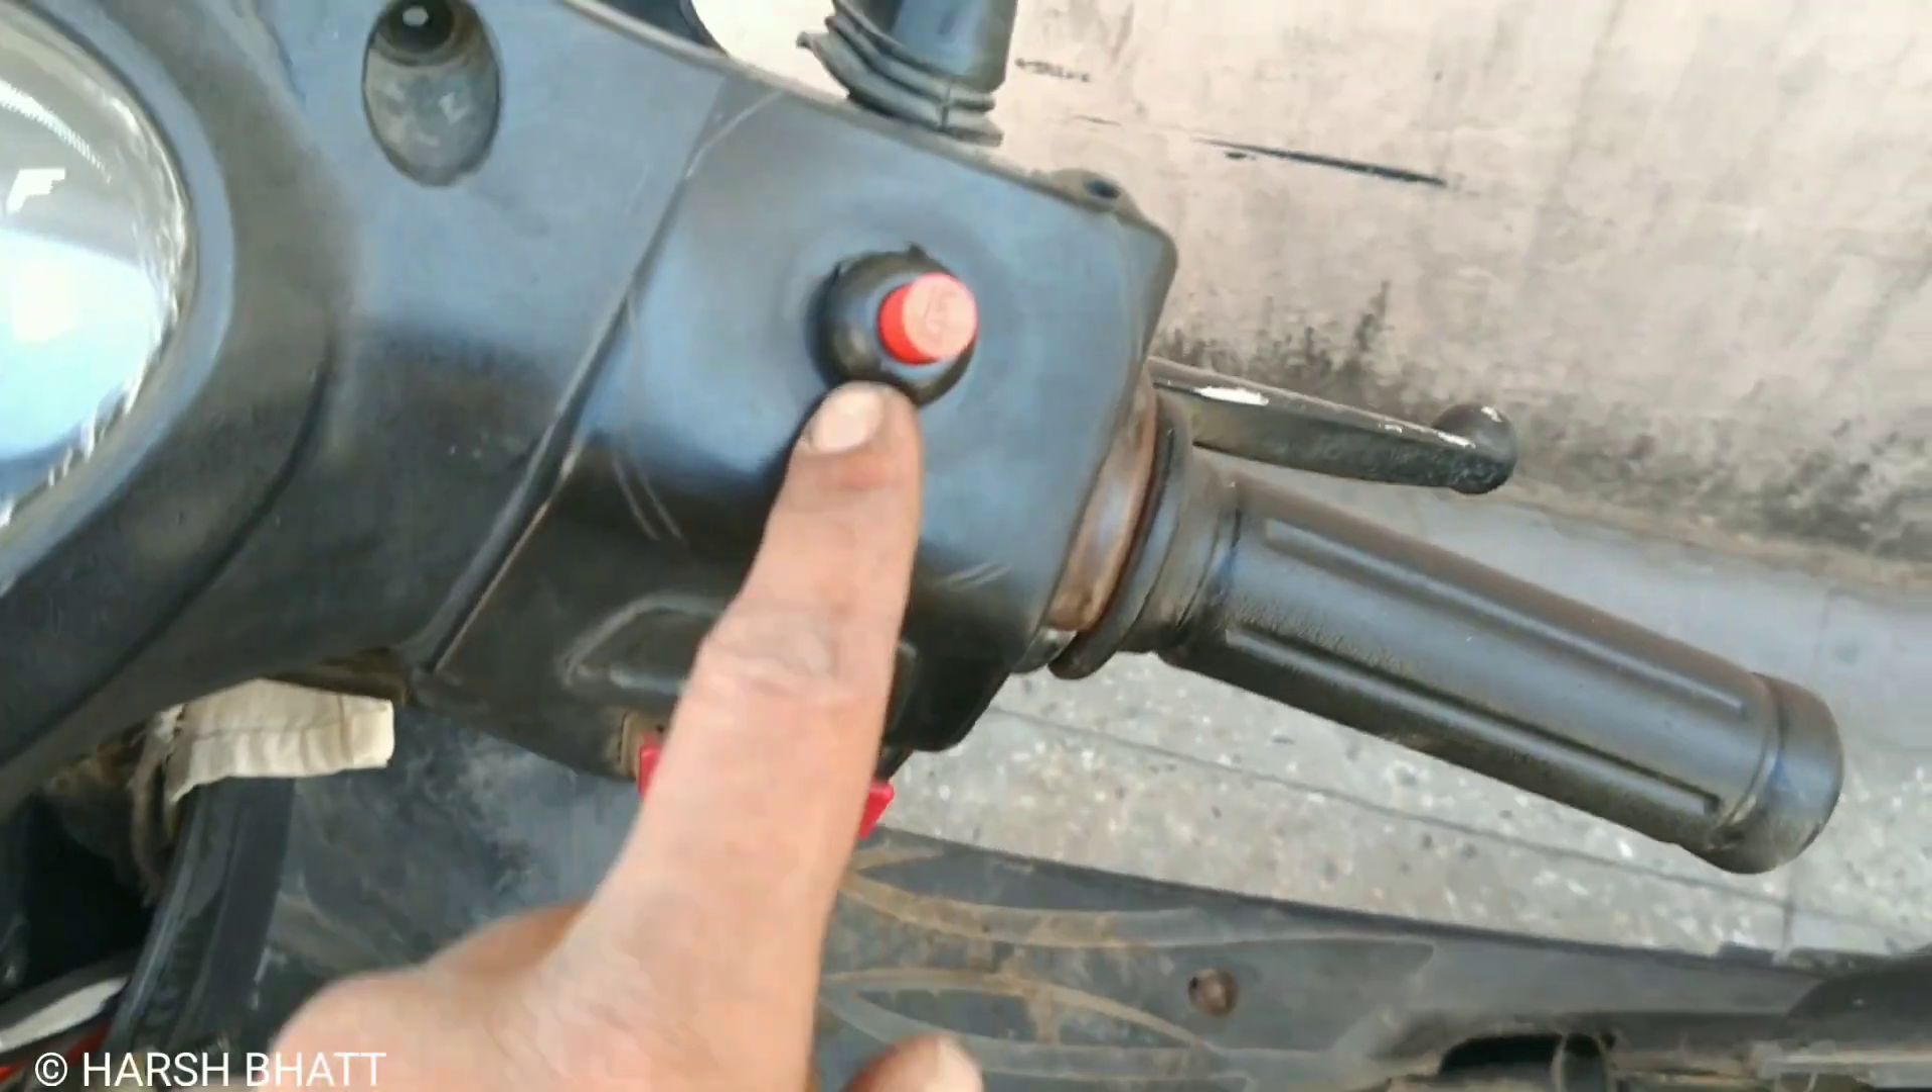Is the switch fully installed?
Yes.